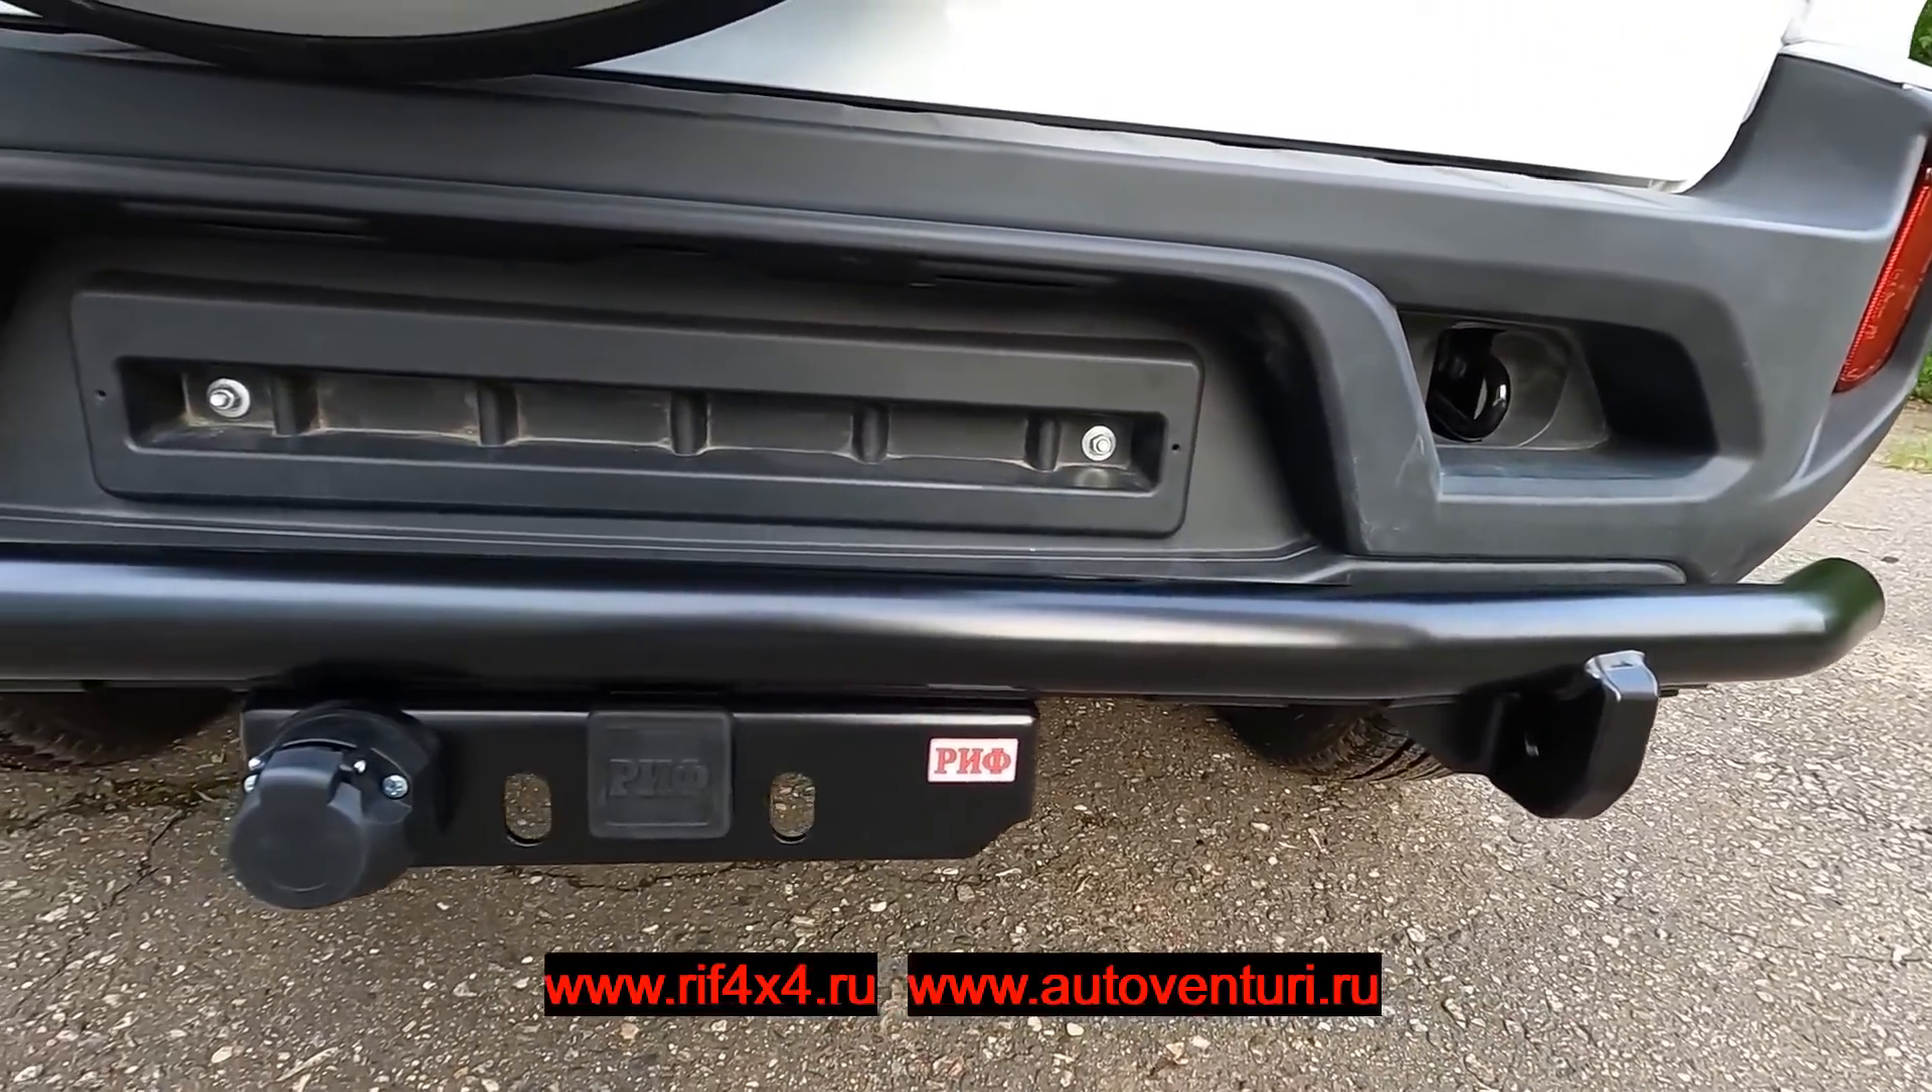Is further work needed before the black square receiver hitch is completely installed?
No.